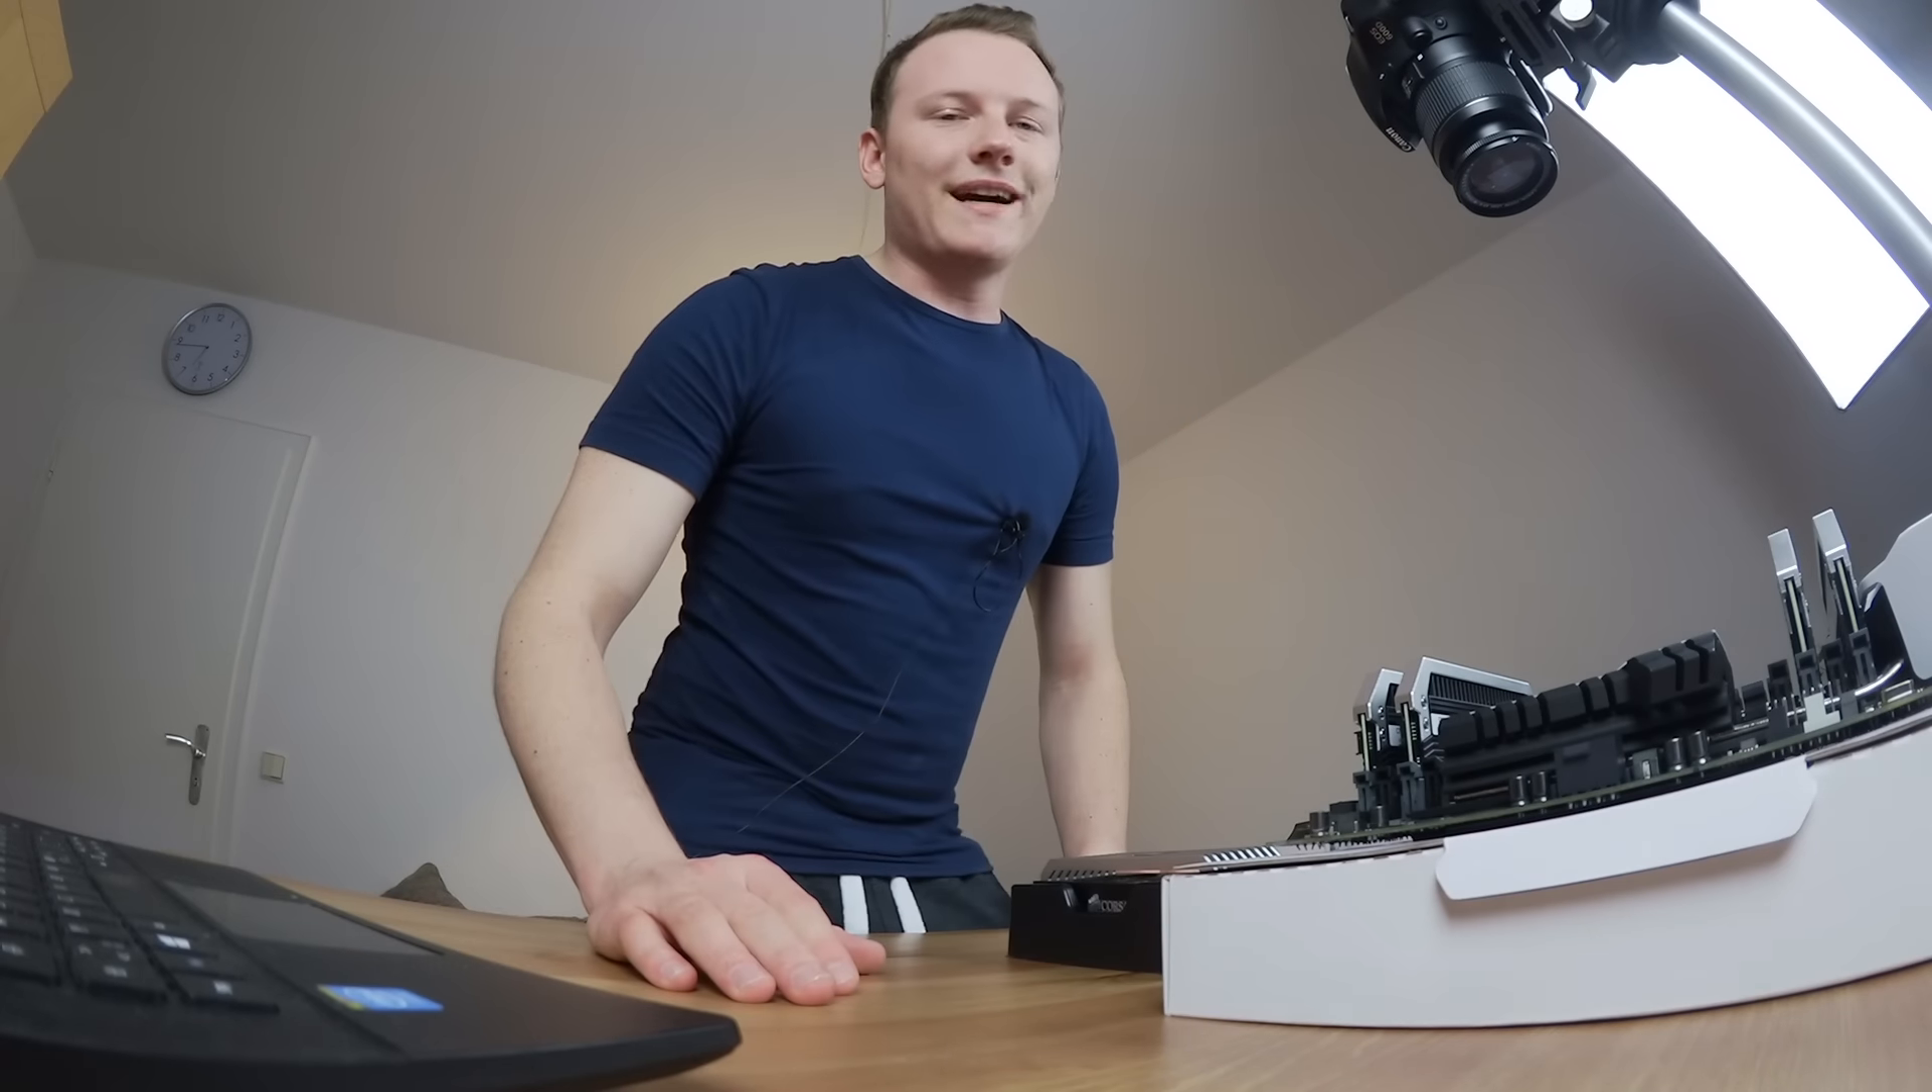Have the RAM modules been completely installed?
Yes.